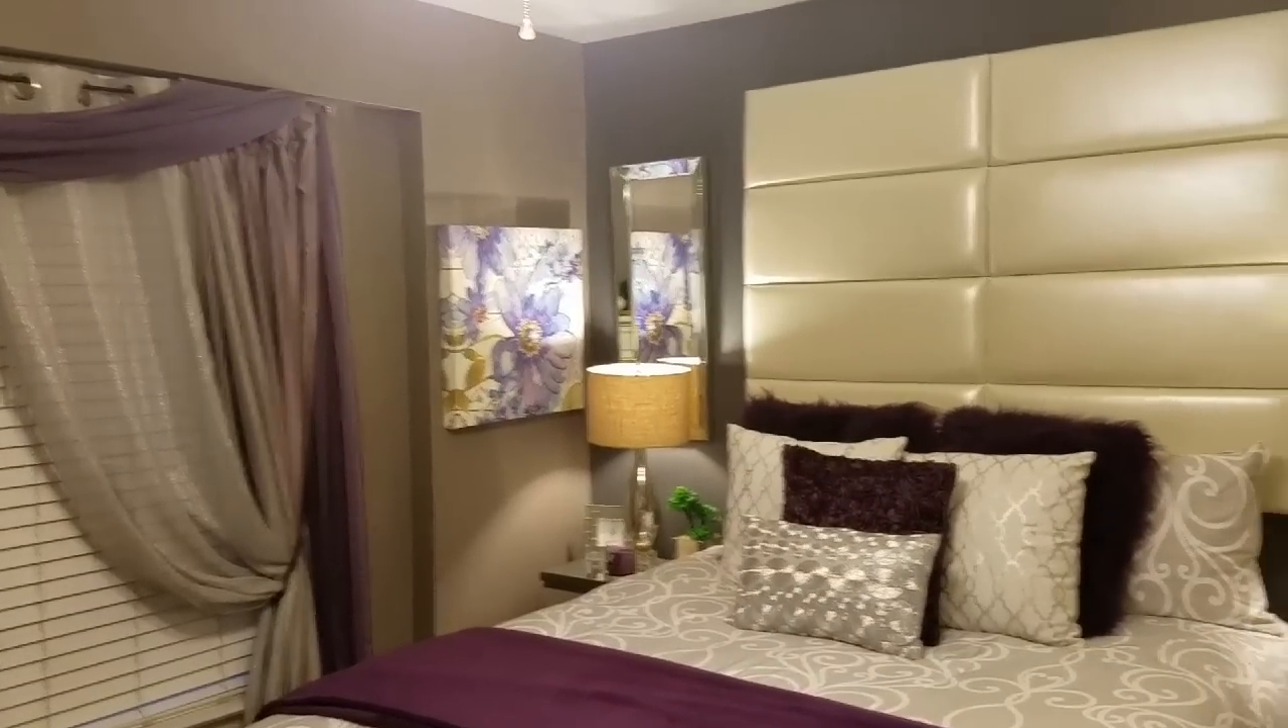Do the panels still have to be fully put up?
No.